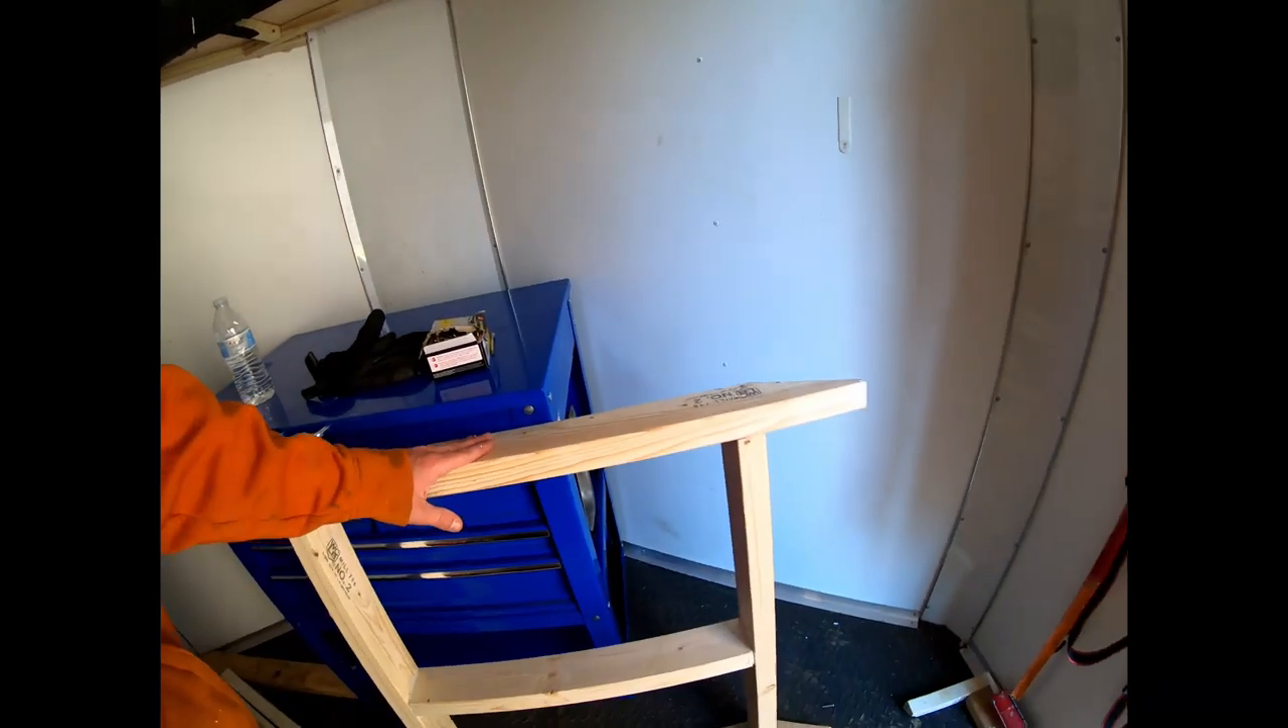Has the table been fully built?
No.